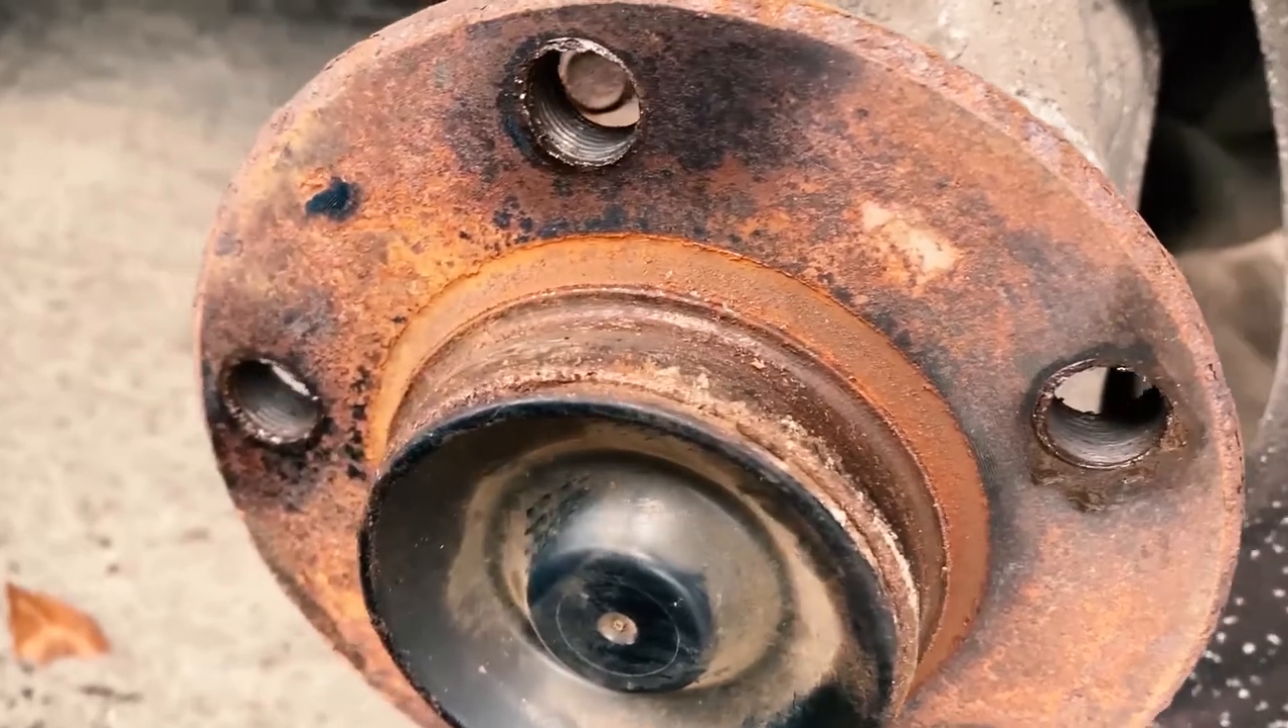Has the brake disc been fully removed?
Yes.